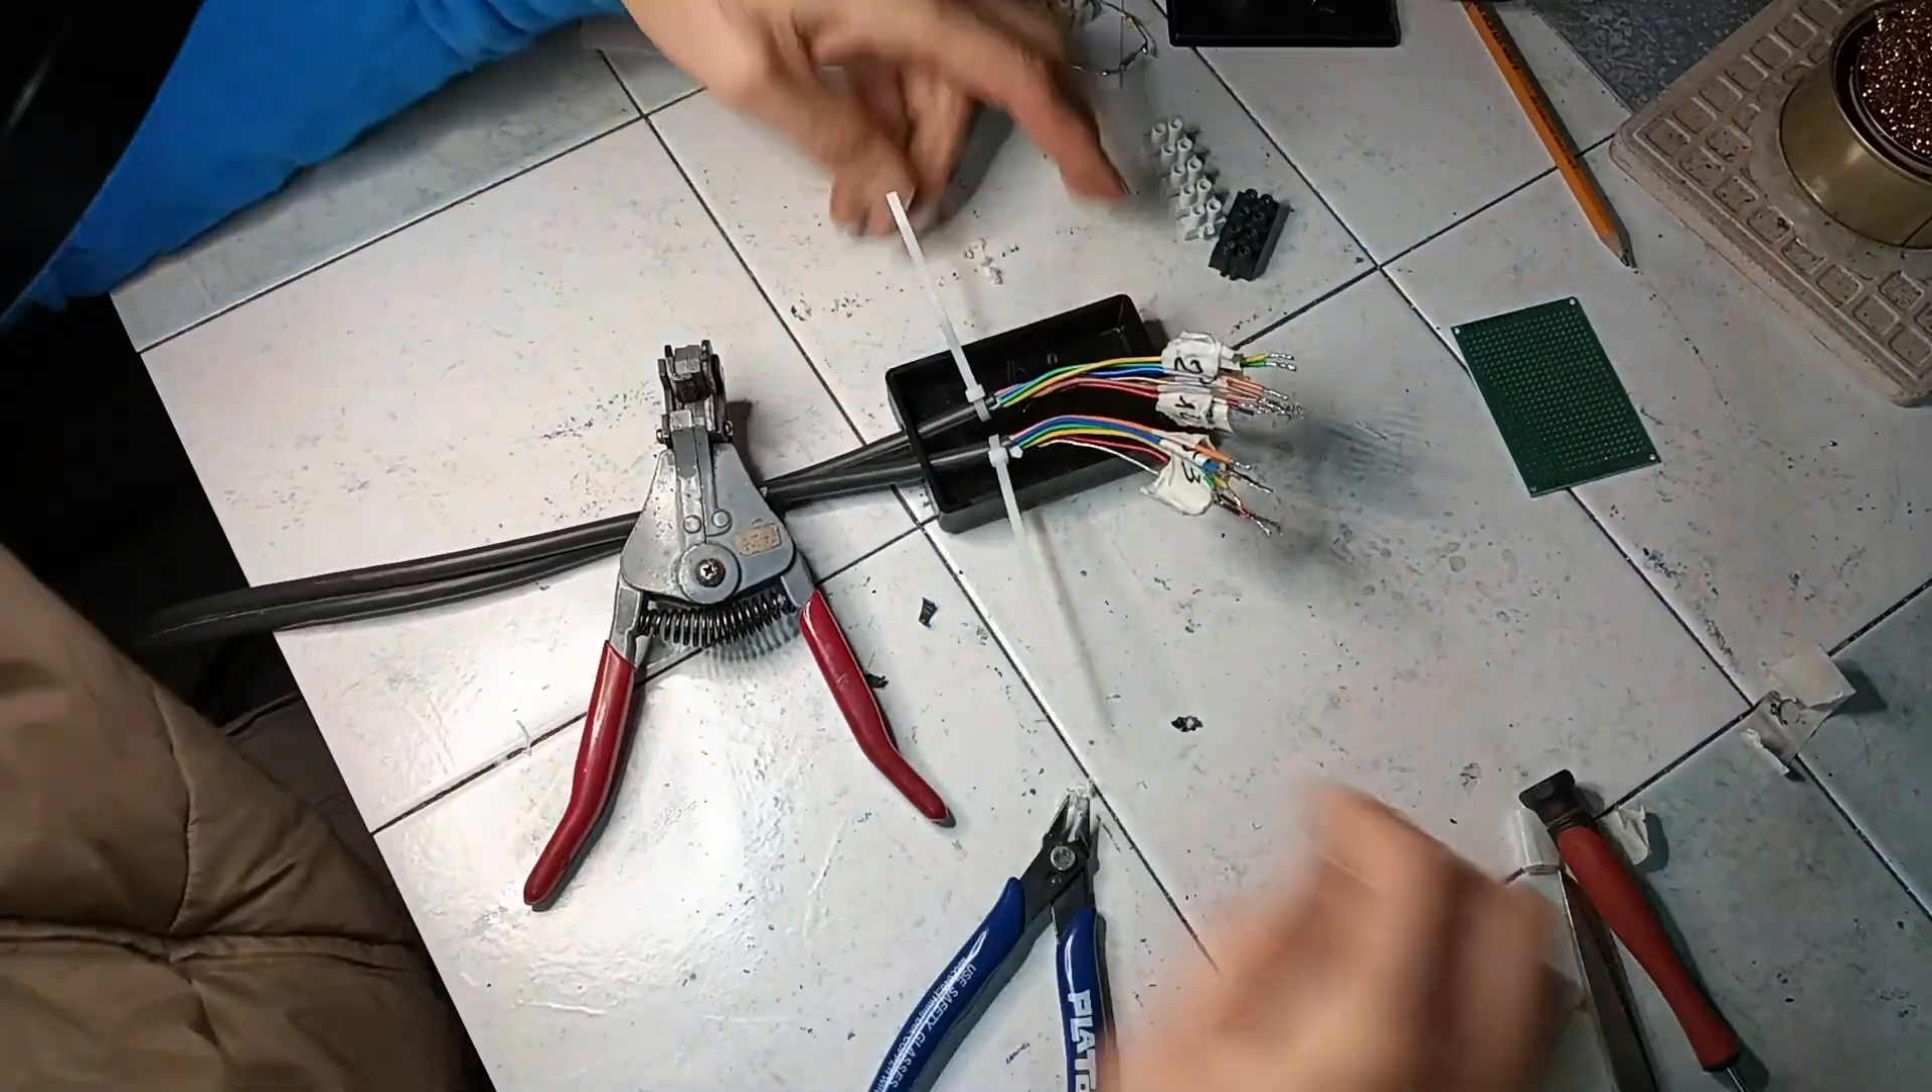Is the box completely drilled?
Yes.